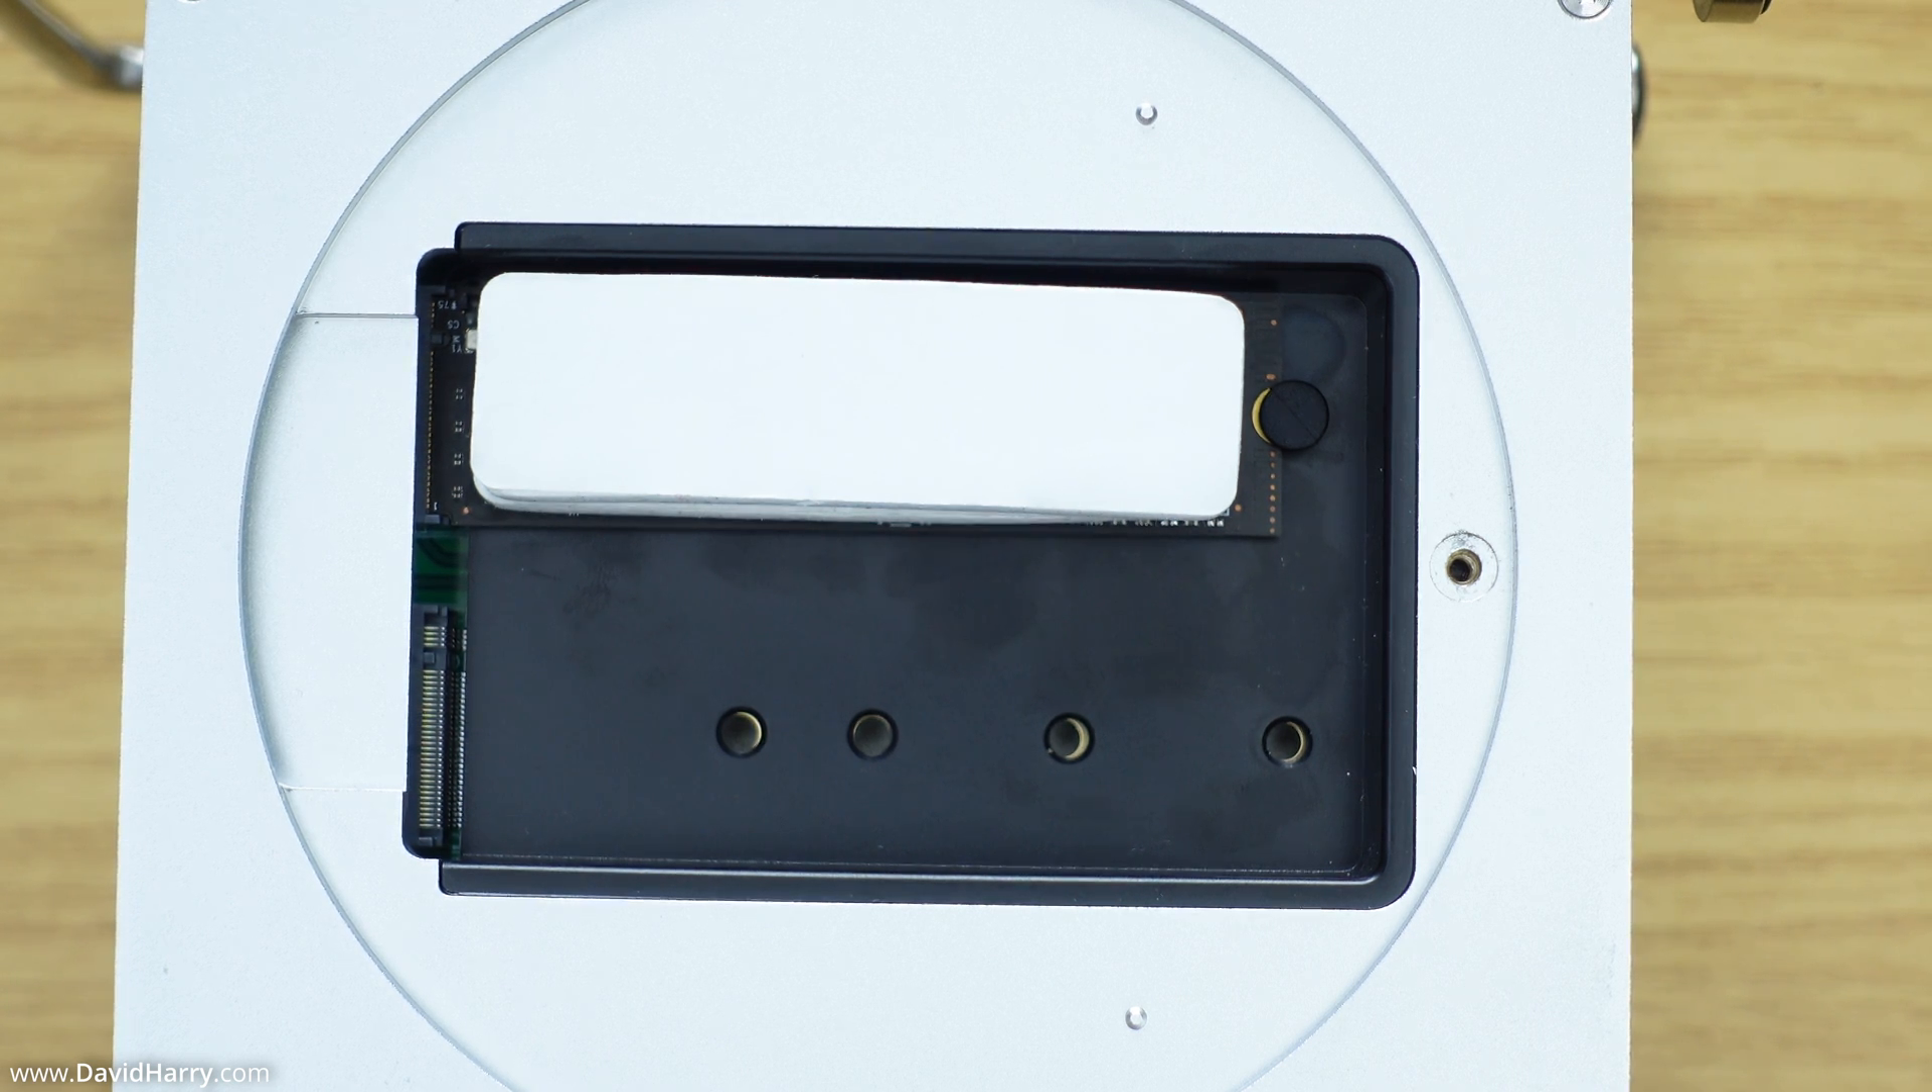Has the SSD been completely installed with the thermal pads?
Yes.